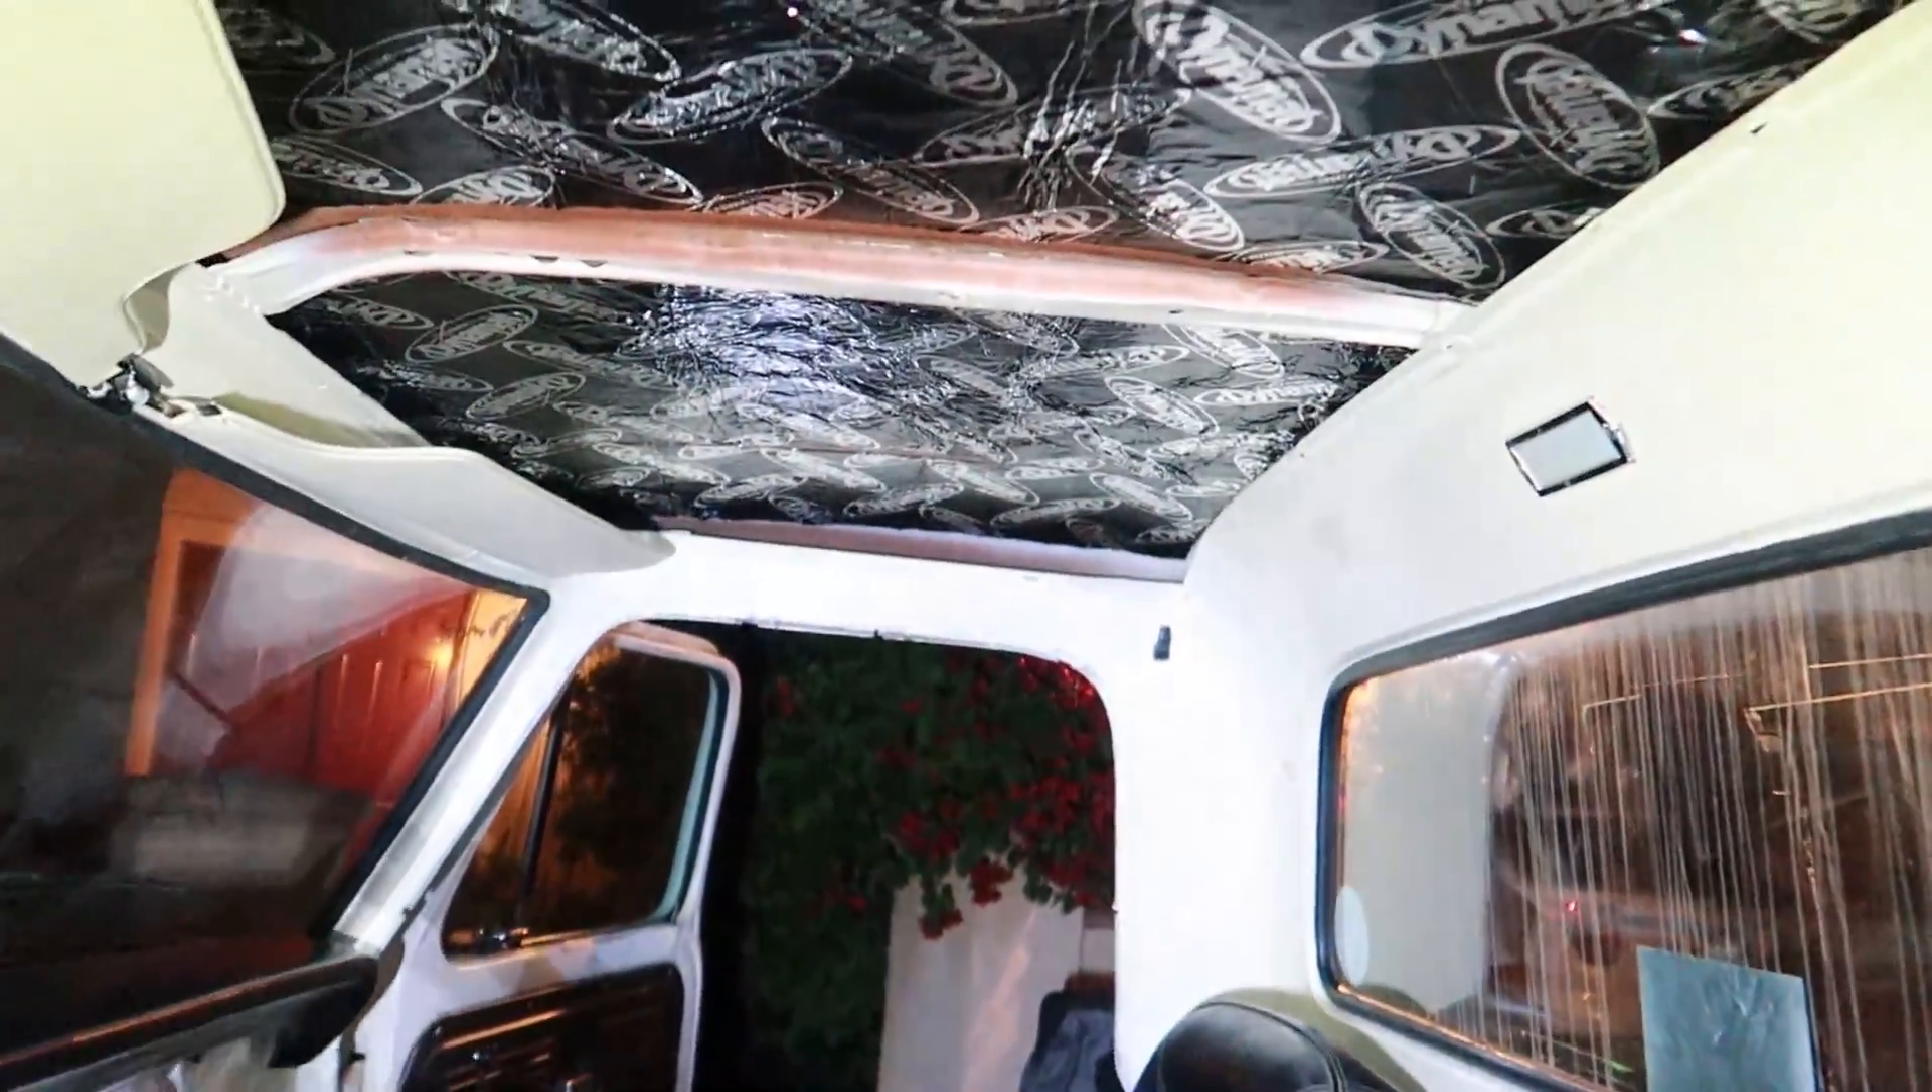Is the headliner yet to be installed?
Yes.